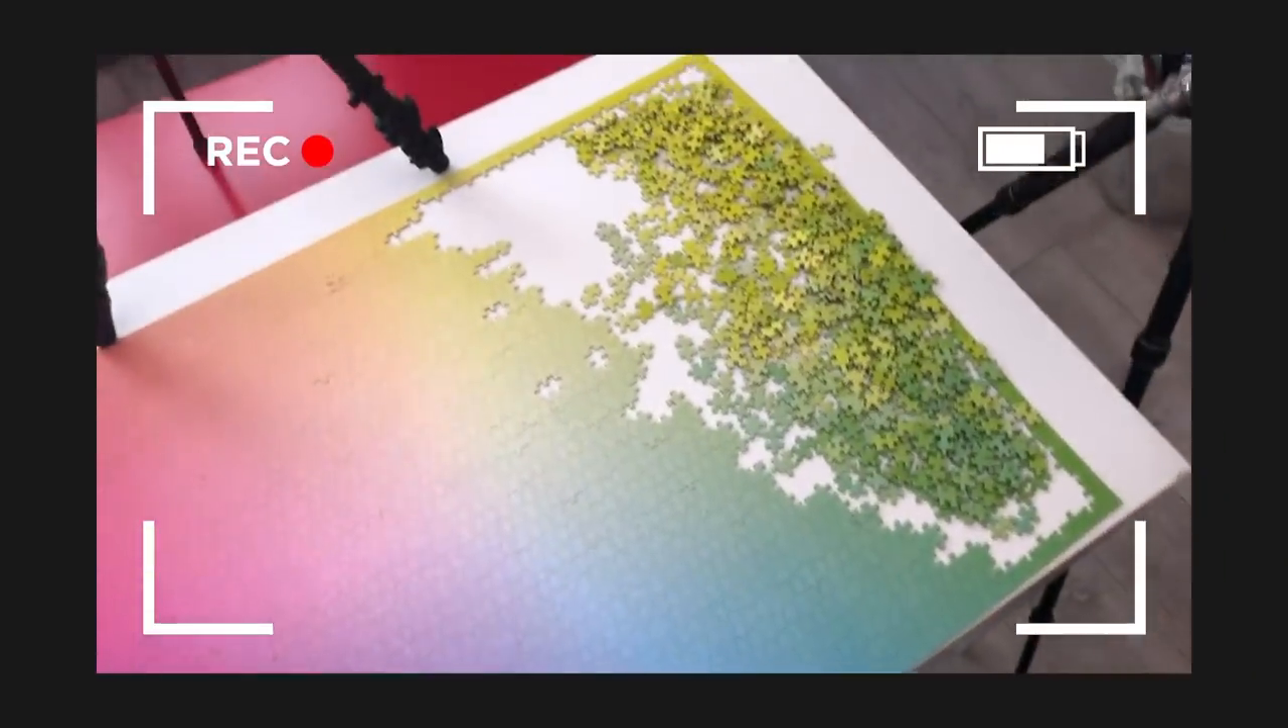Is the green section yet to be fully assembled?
Yes.